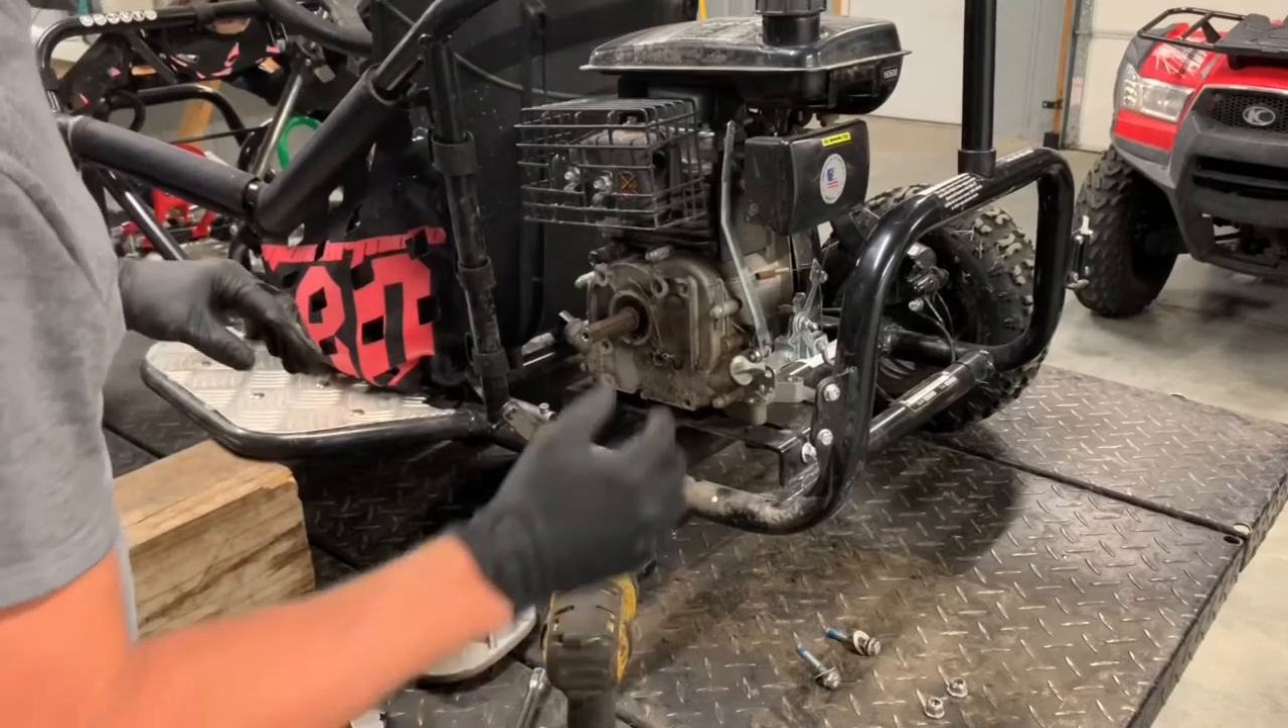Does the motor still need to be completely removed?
Yes.